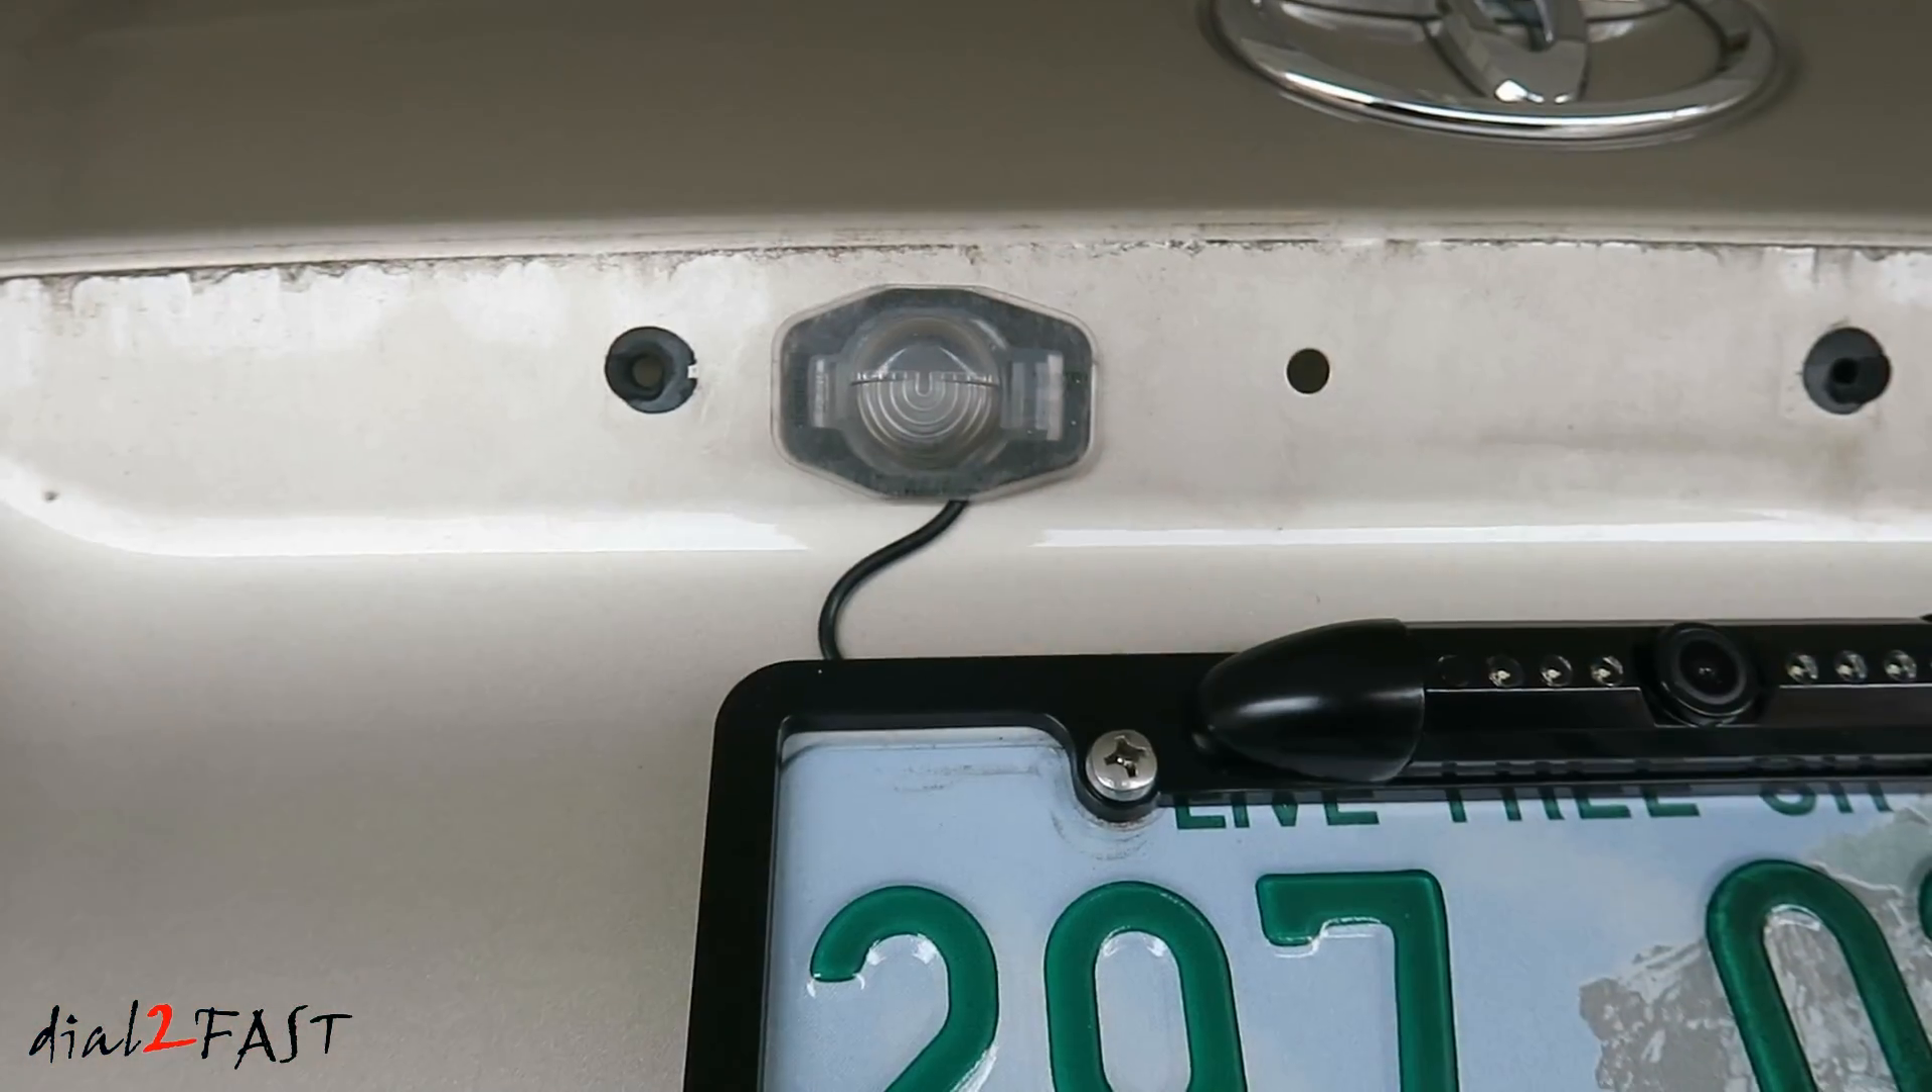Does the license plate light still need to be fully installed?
No.